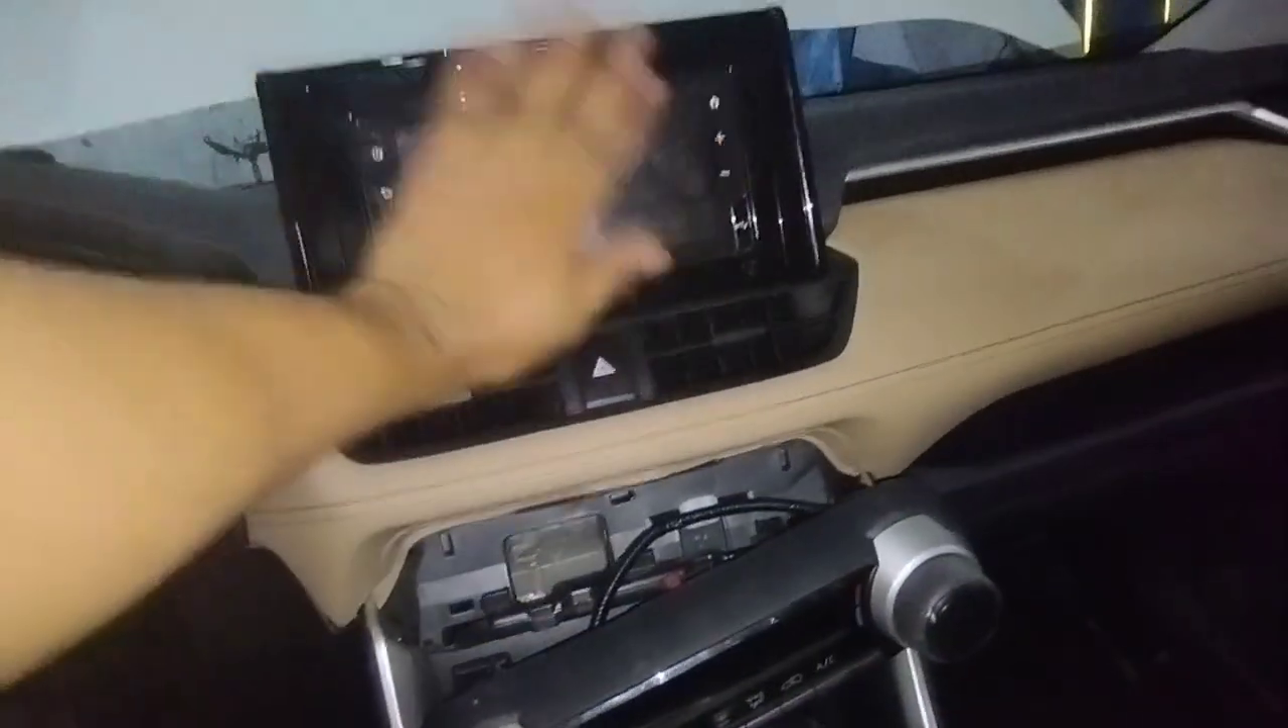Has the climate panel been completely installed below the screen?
No.